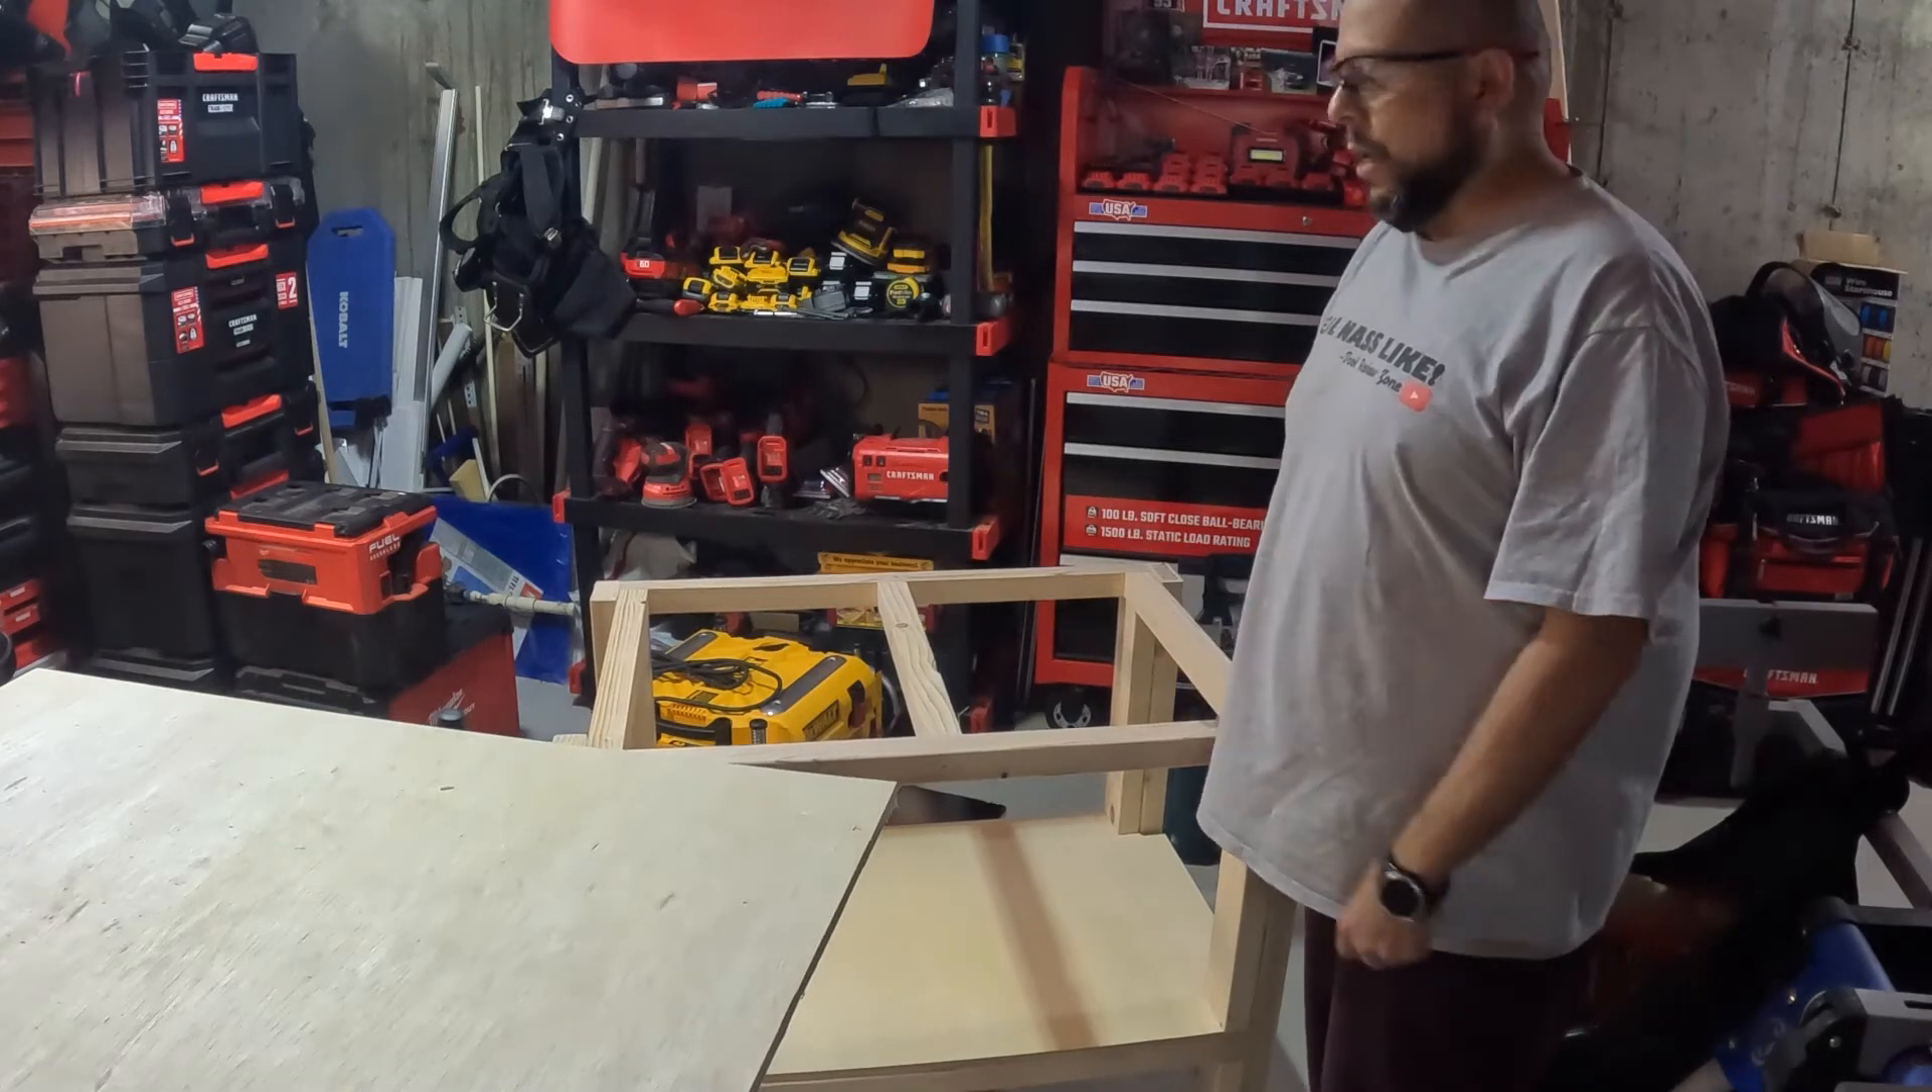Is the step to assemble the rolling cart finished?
No.